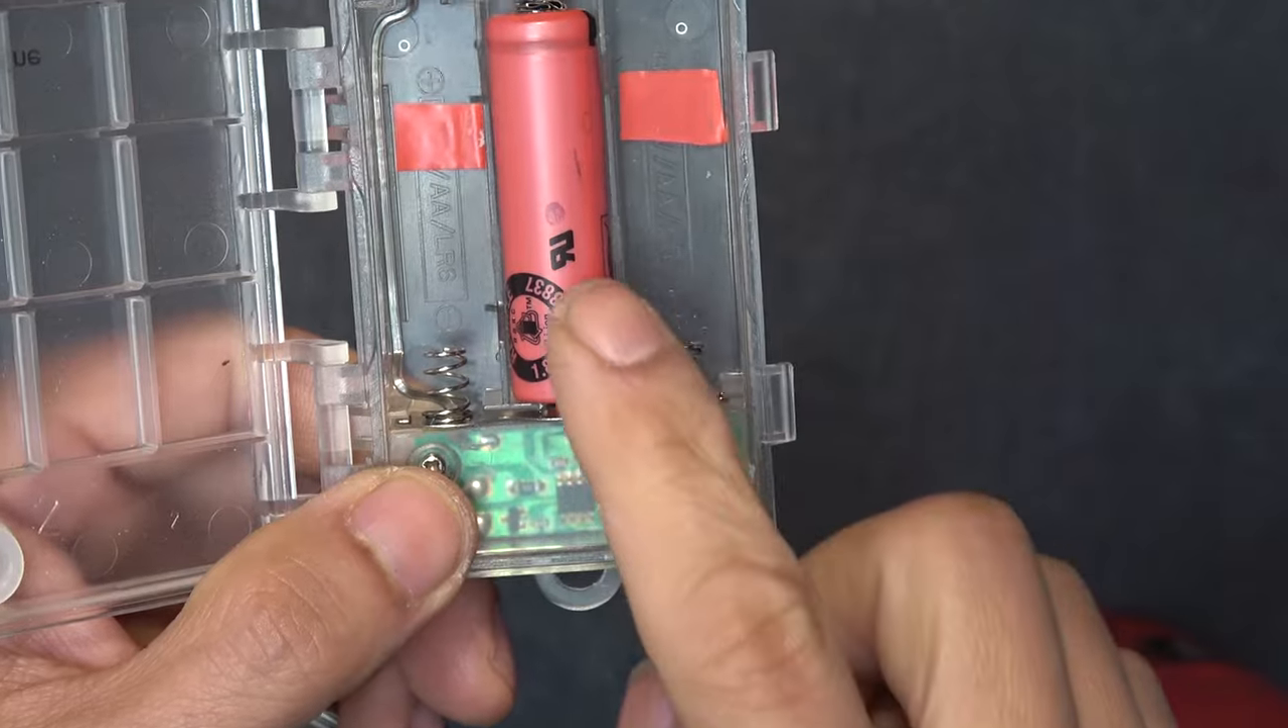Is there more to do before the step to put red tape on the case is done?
No.